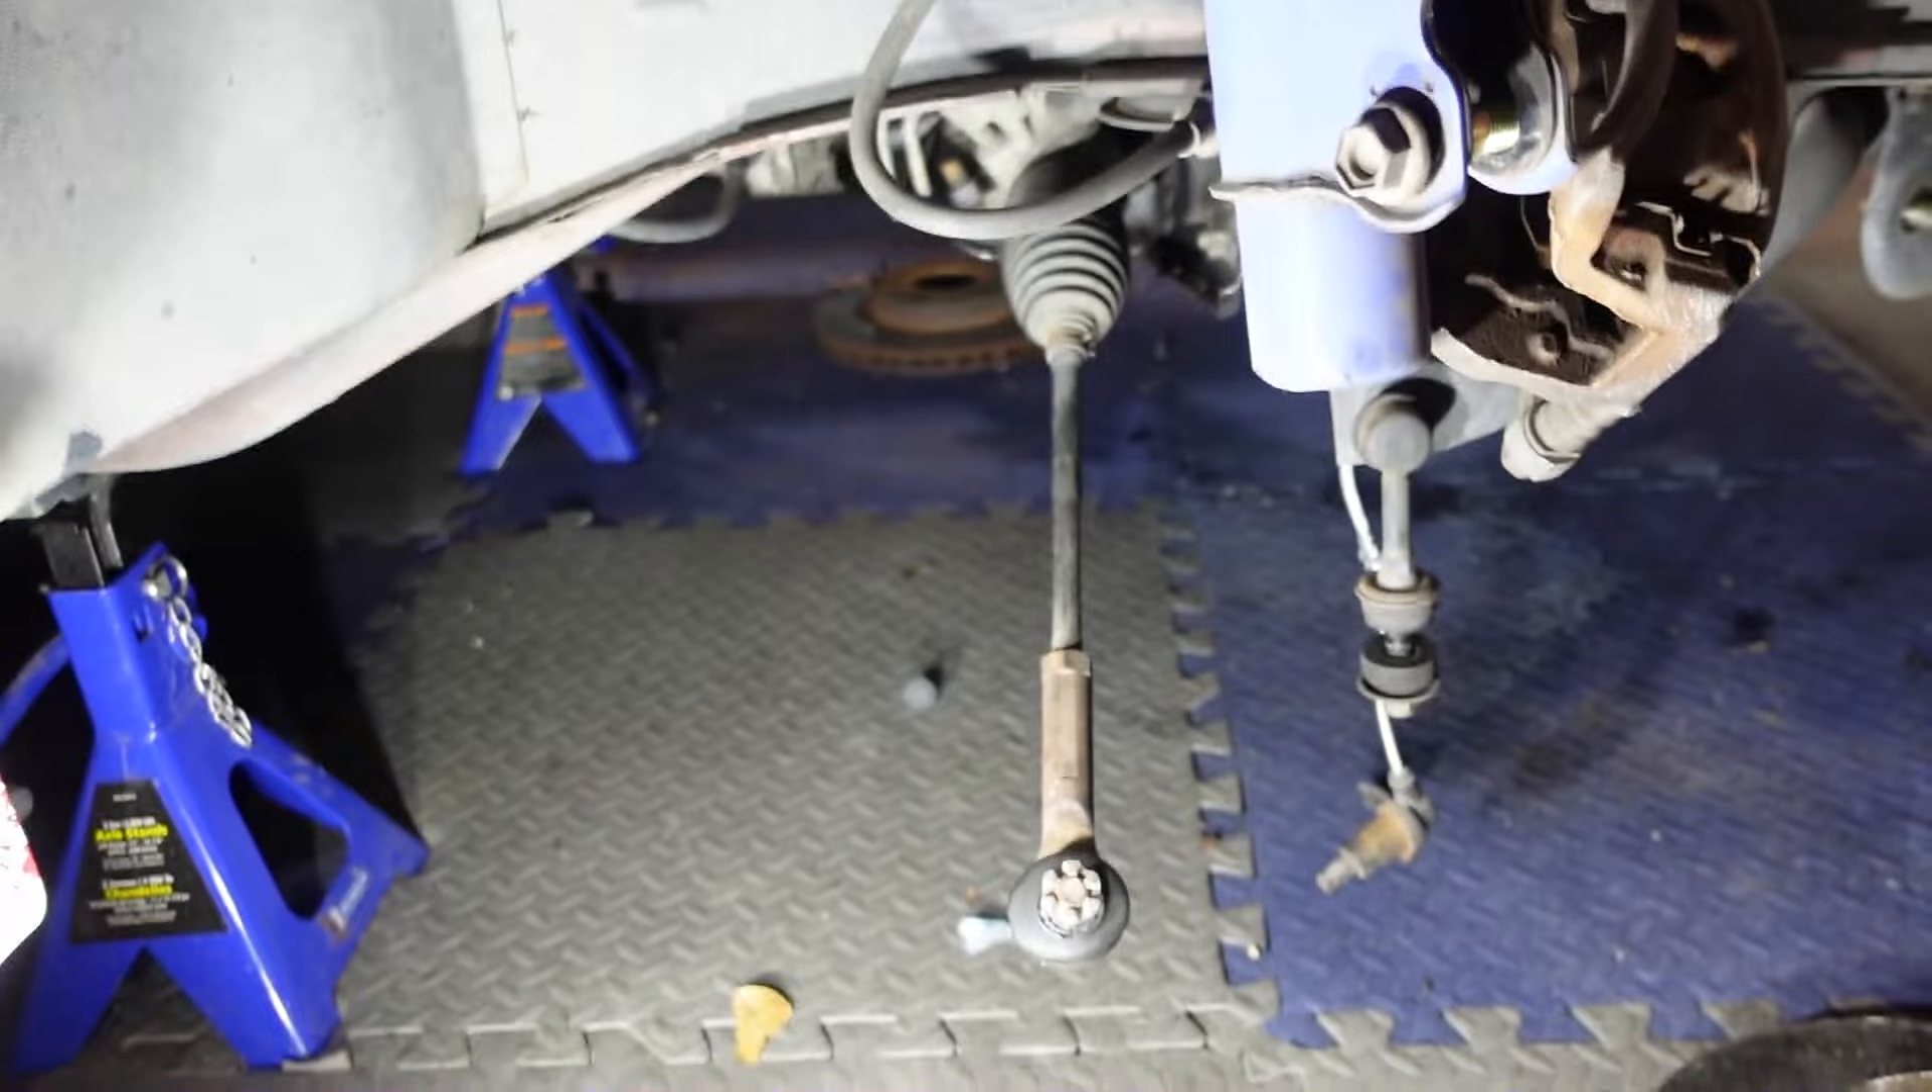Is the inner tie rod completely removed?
No.